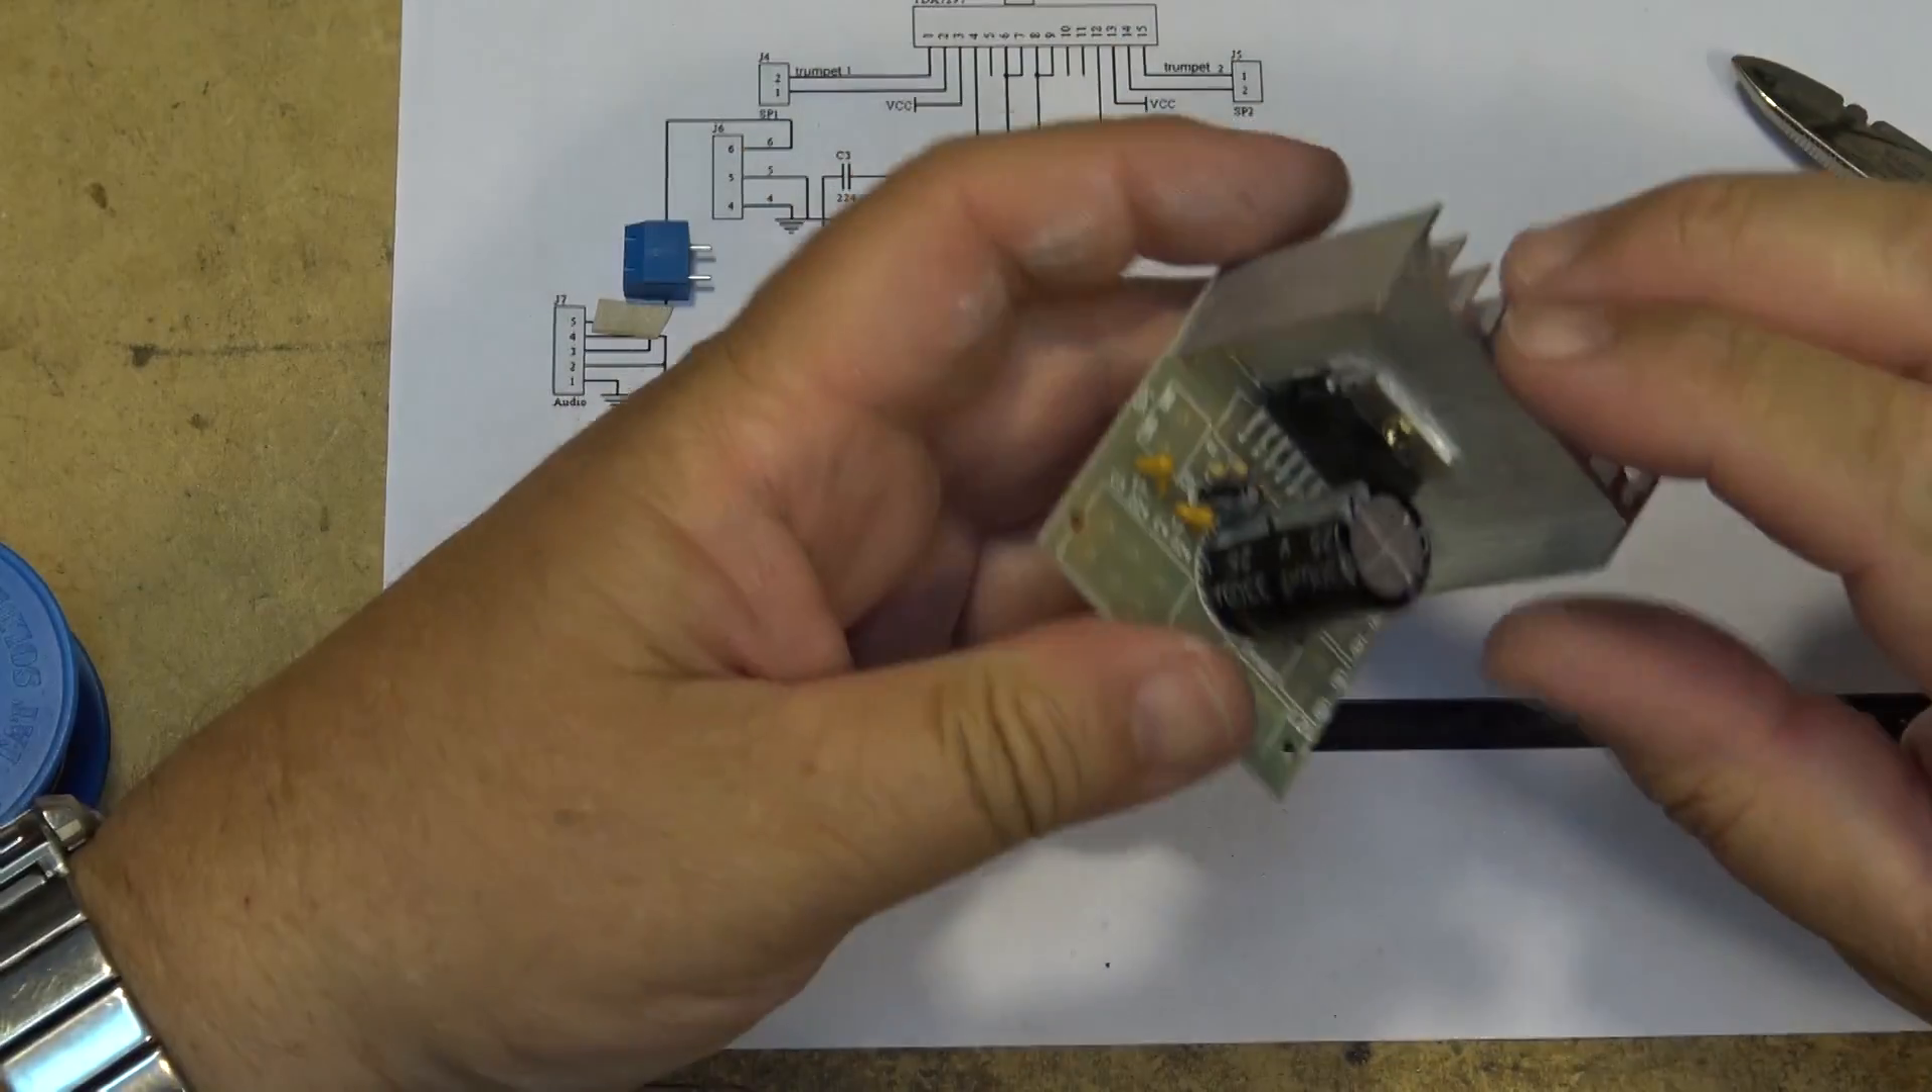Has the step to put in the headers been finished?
No.